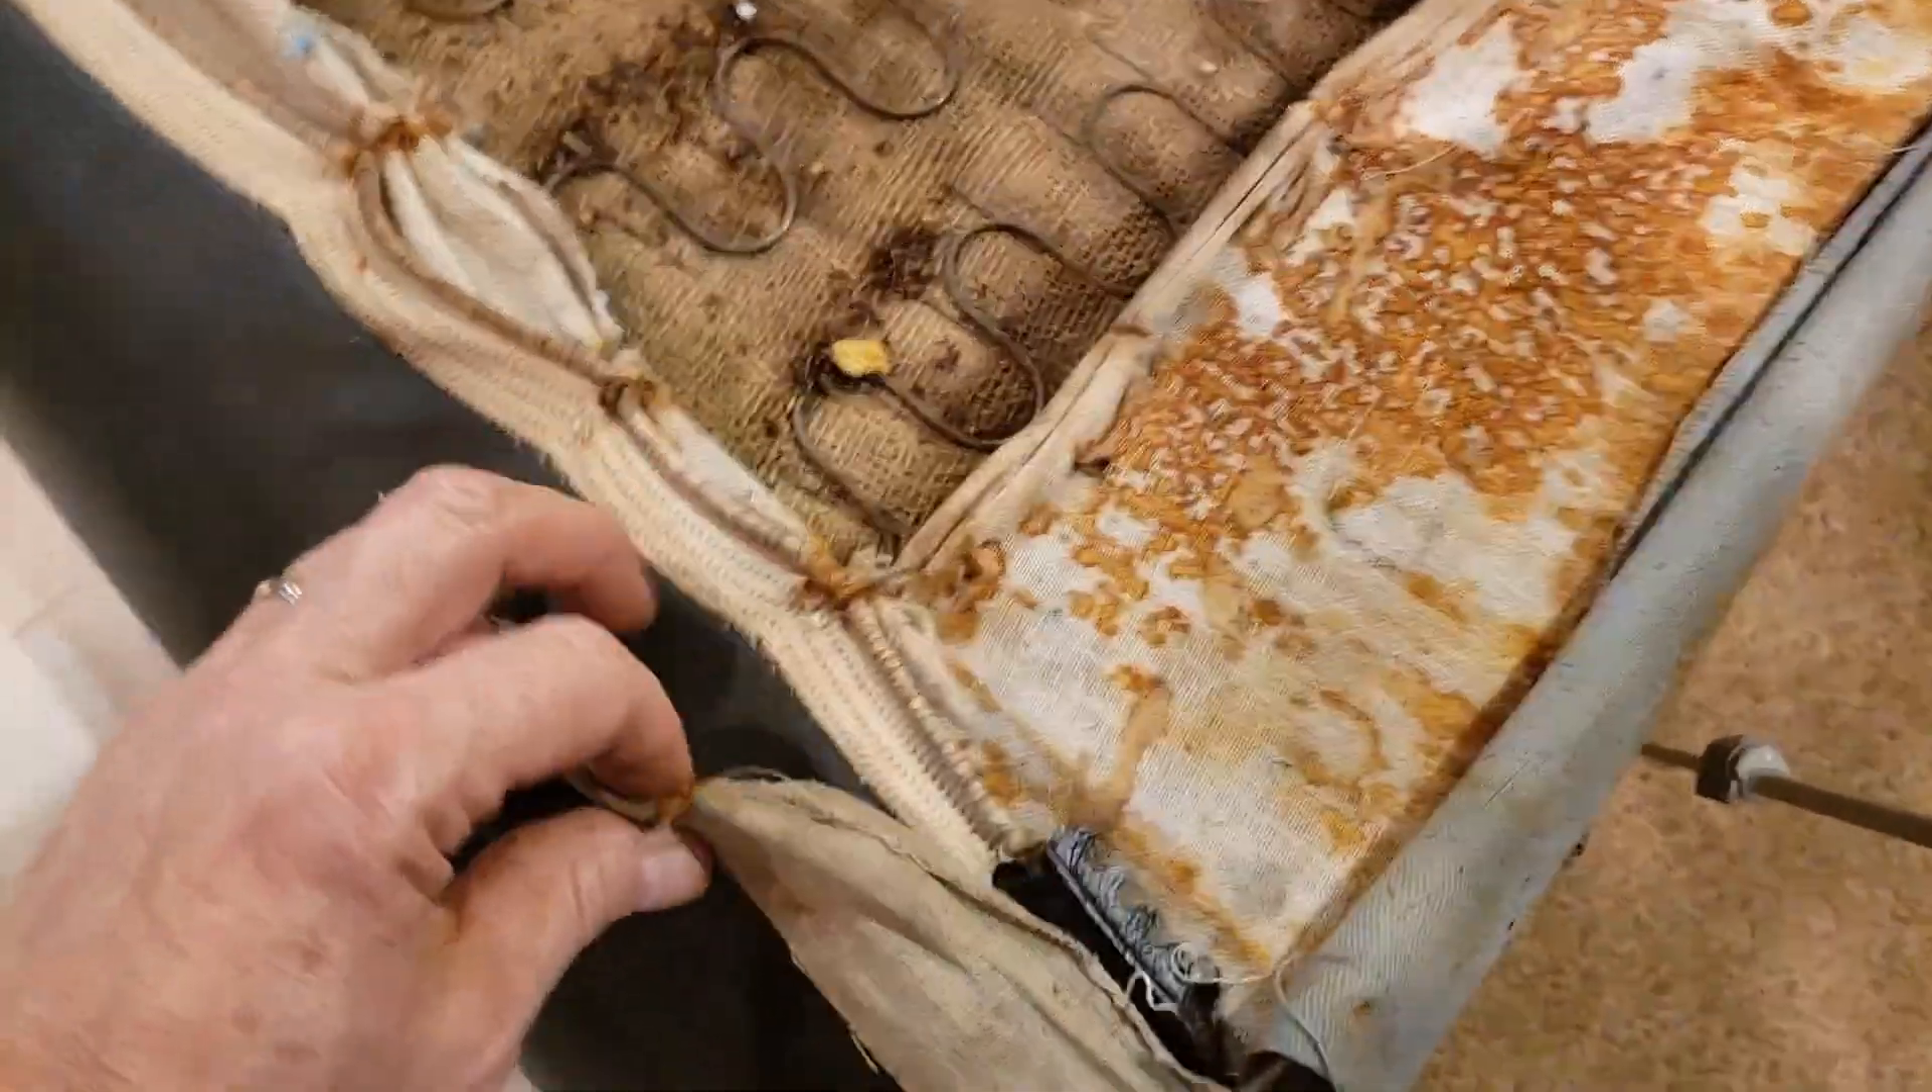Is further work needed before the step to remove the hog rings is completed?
Yes.